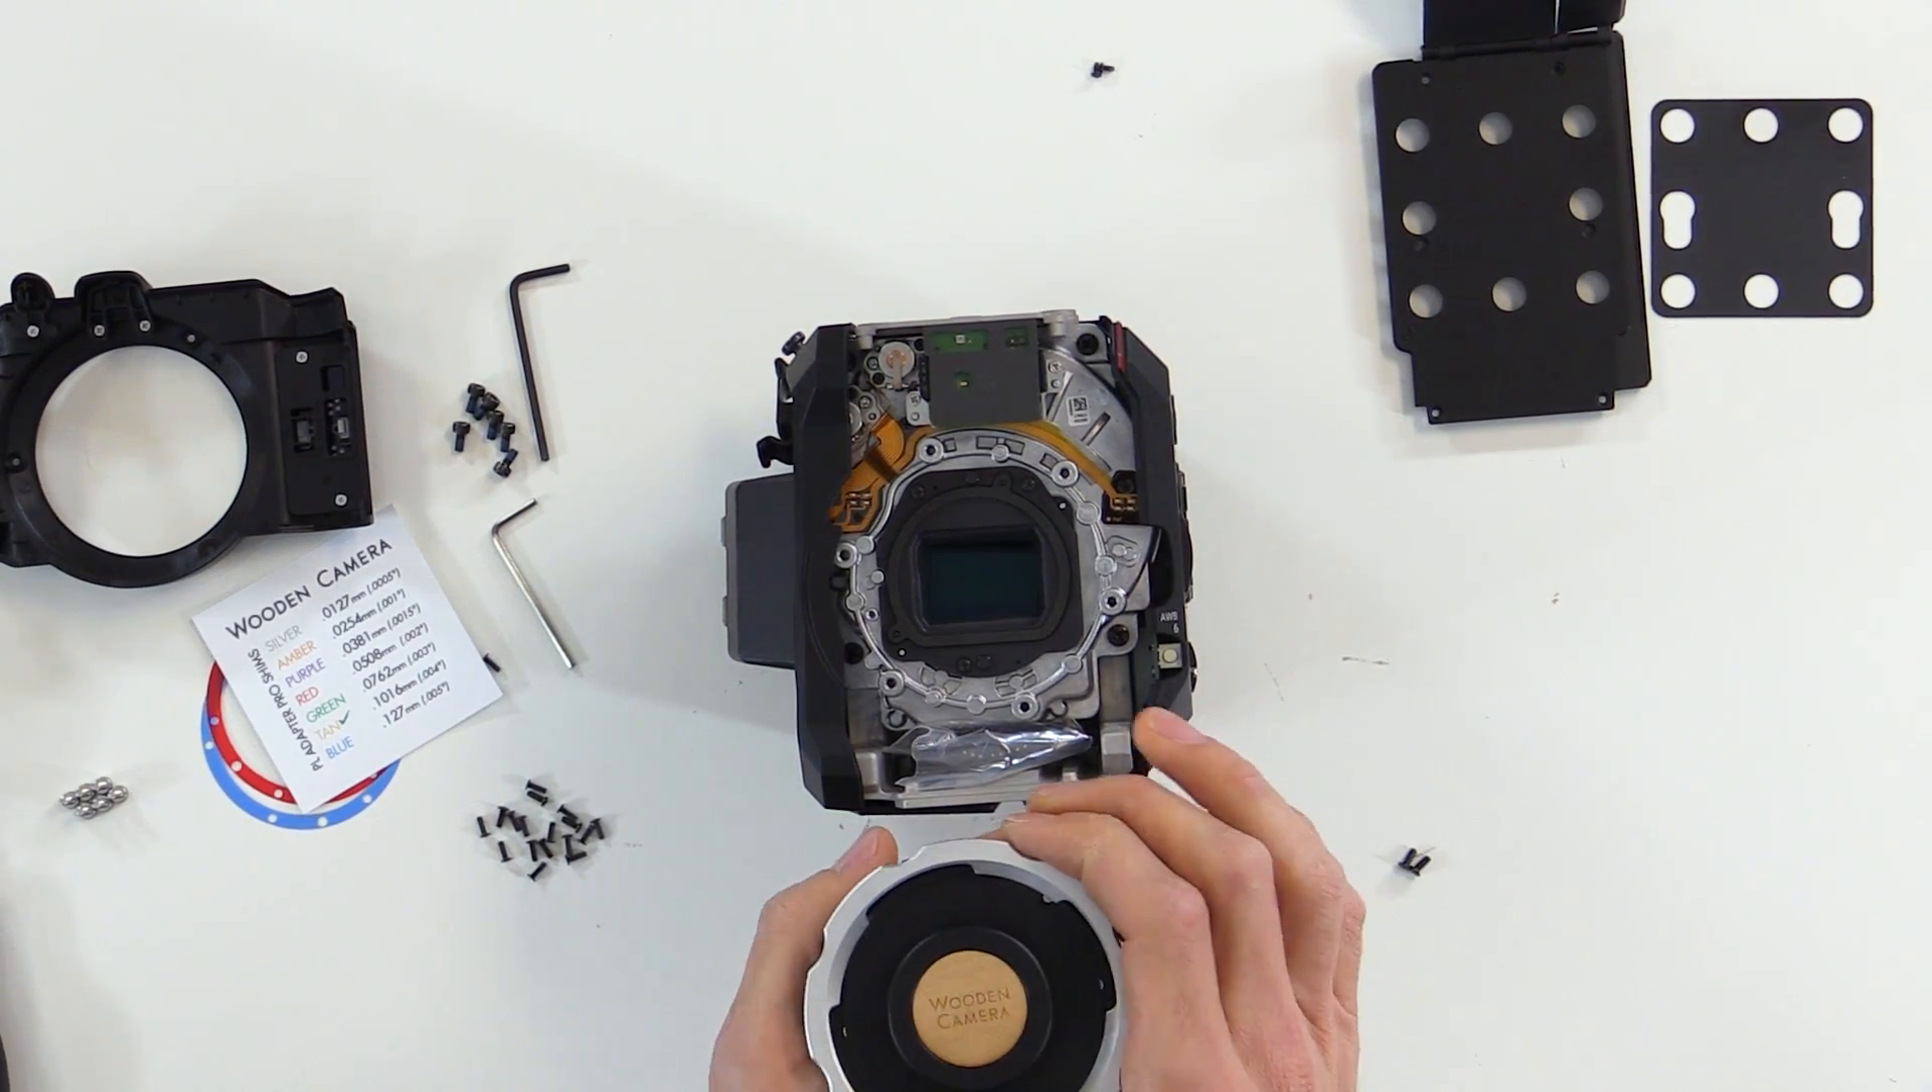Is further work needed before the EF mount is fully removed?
No.